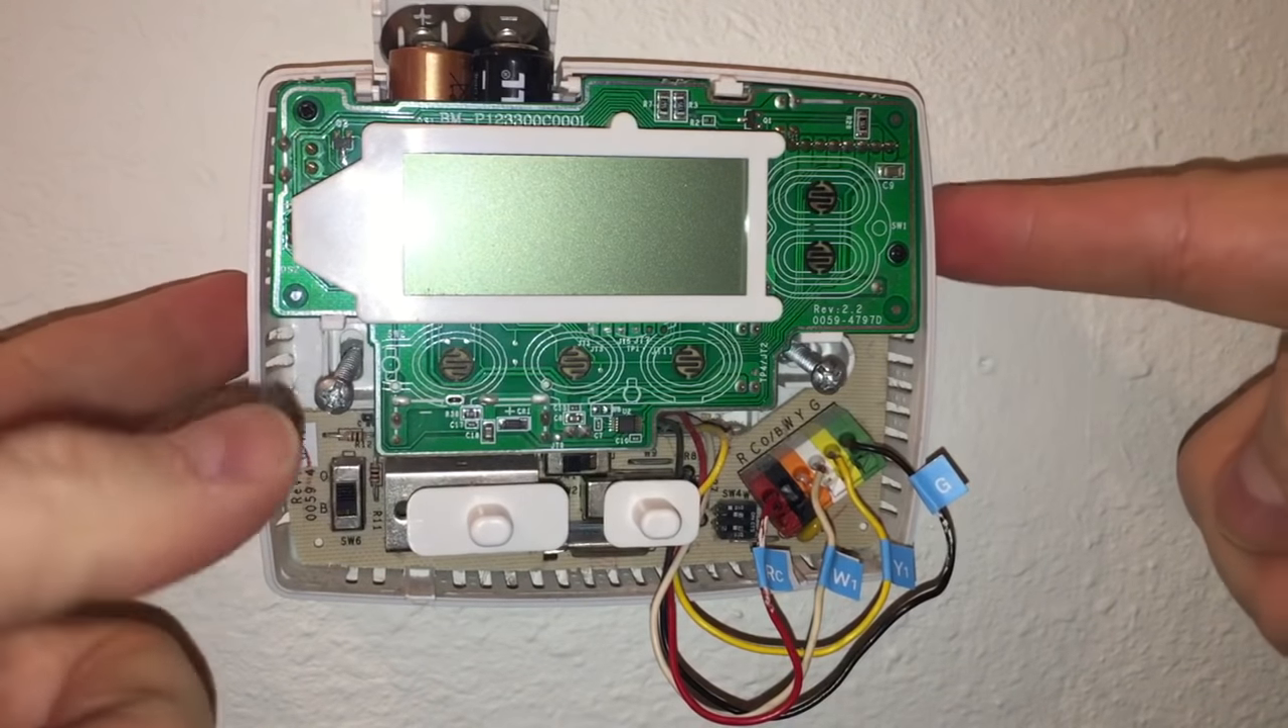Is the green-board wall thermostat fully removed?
No.